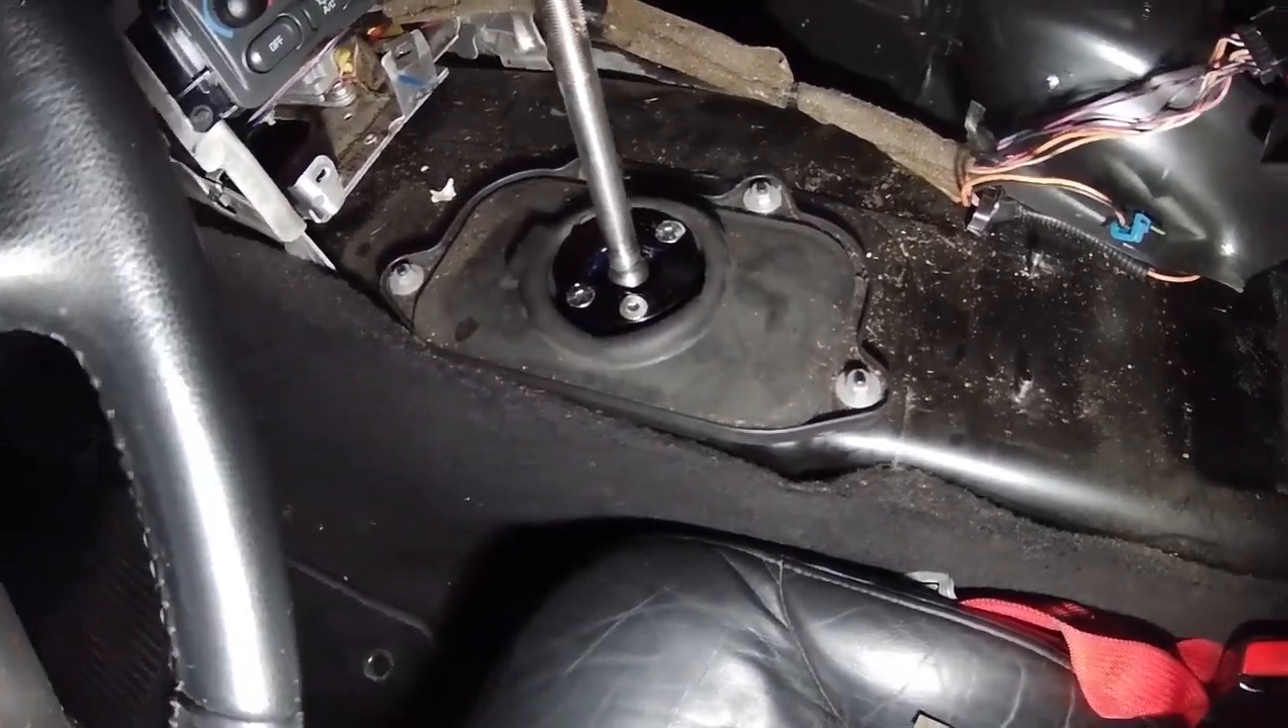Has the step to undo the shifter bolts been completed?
No.